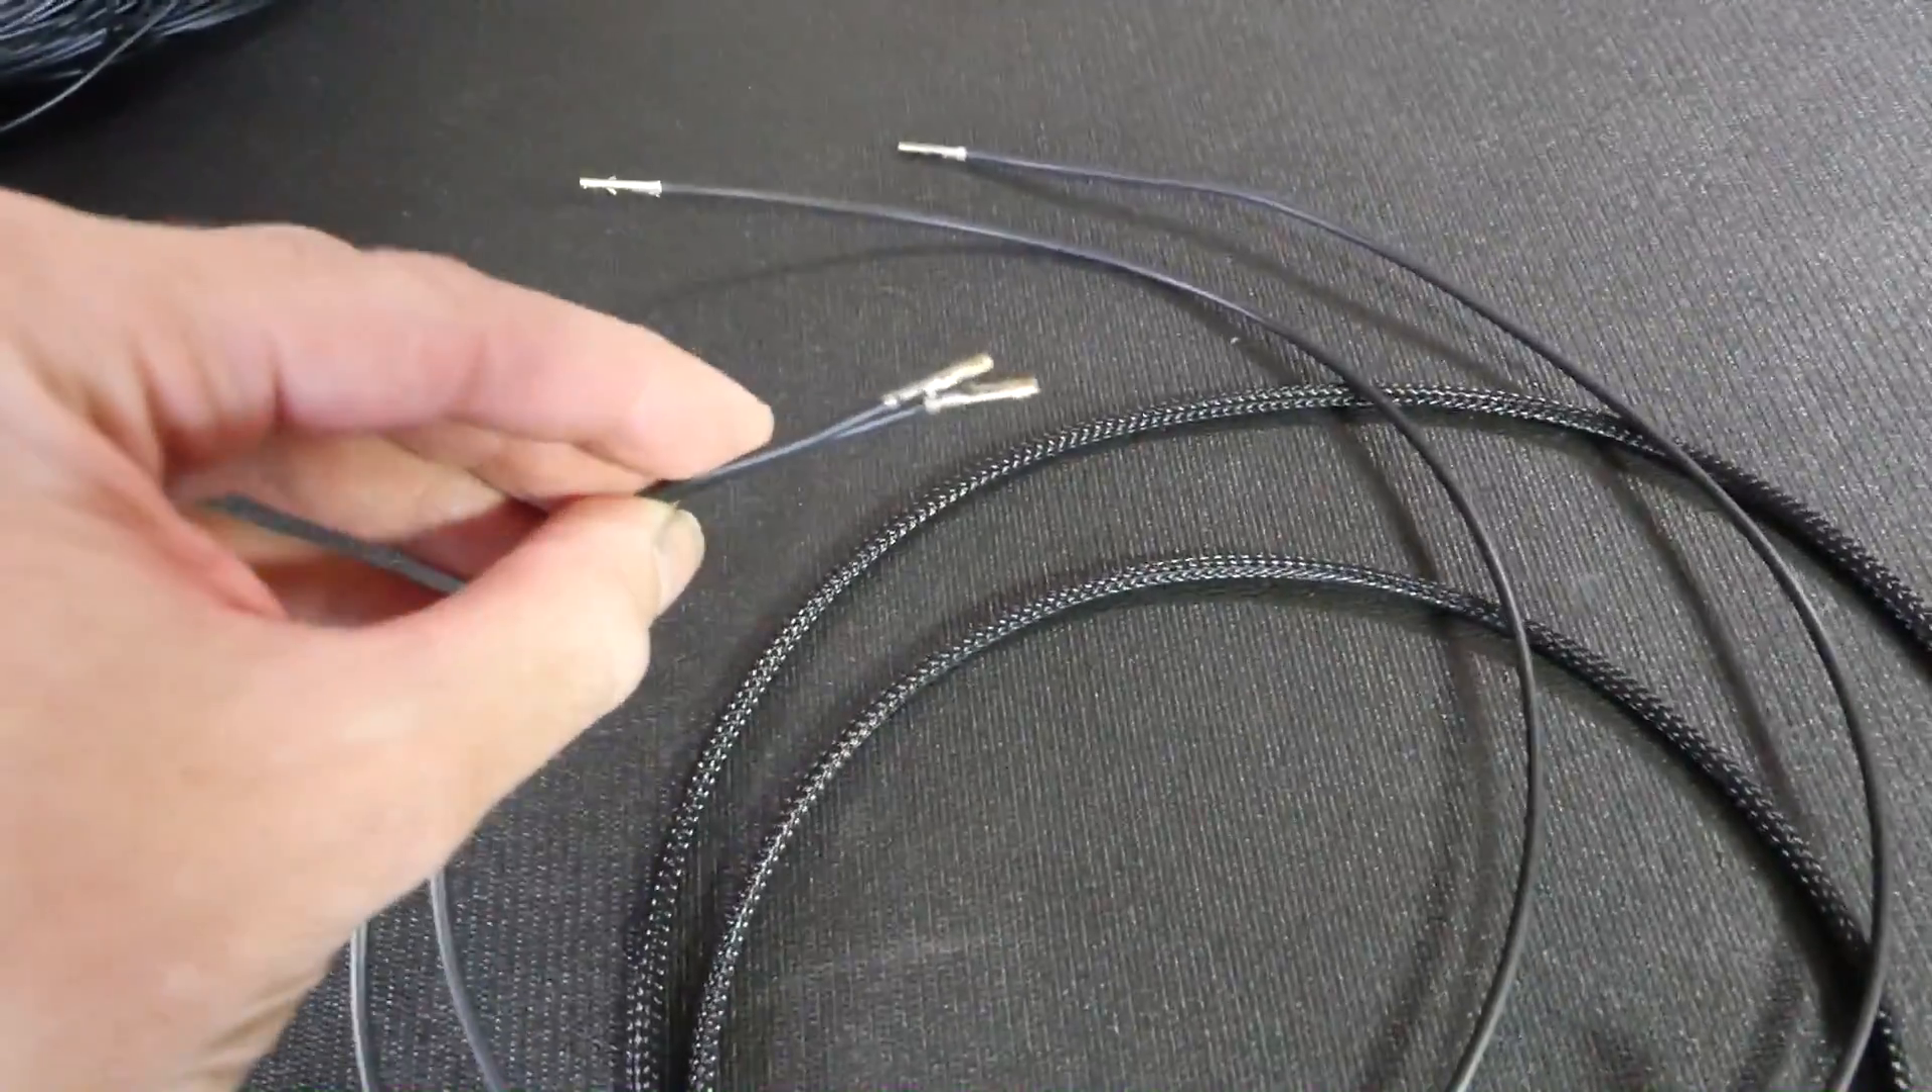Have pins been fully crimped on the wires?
Yes.